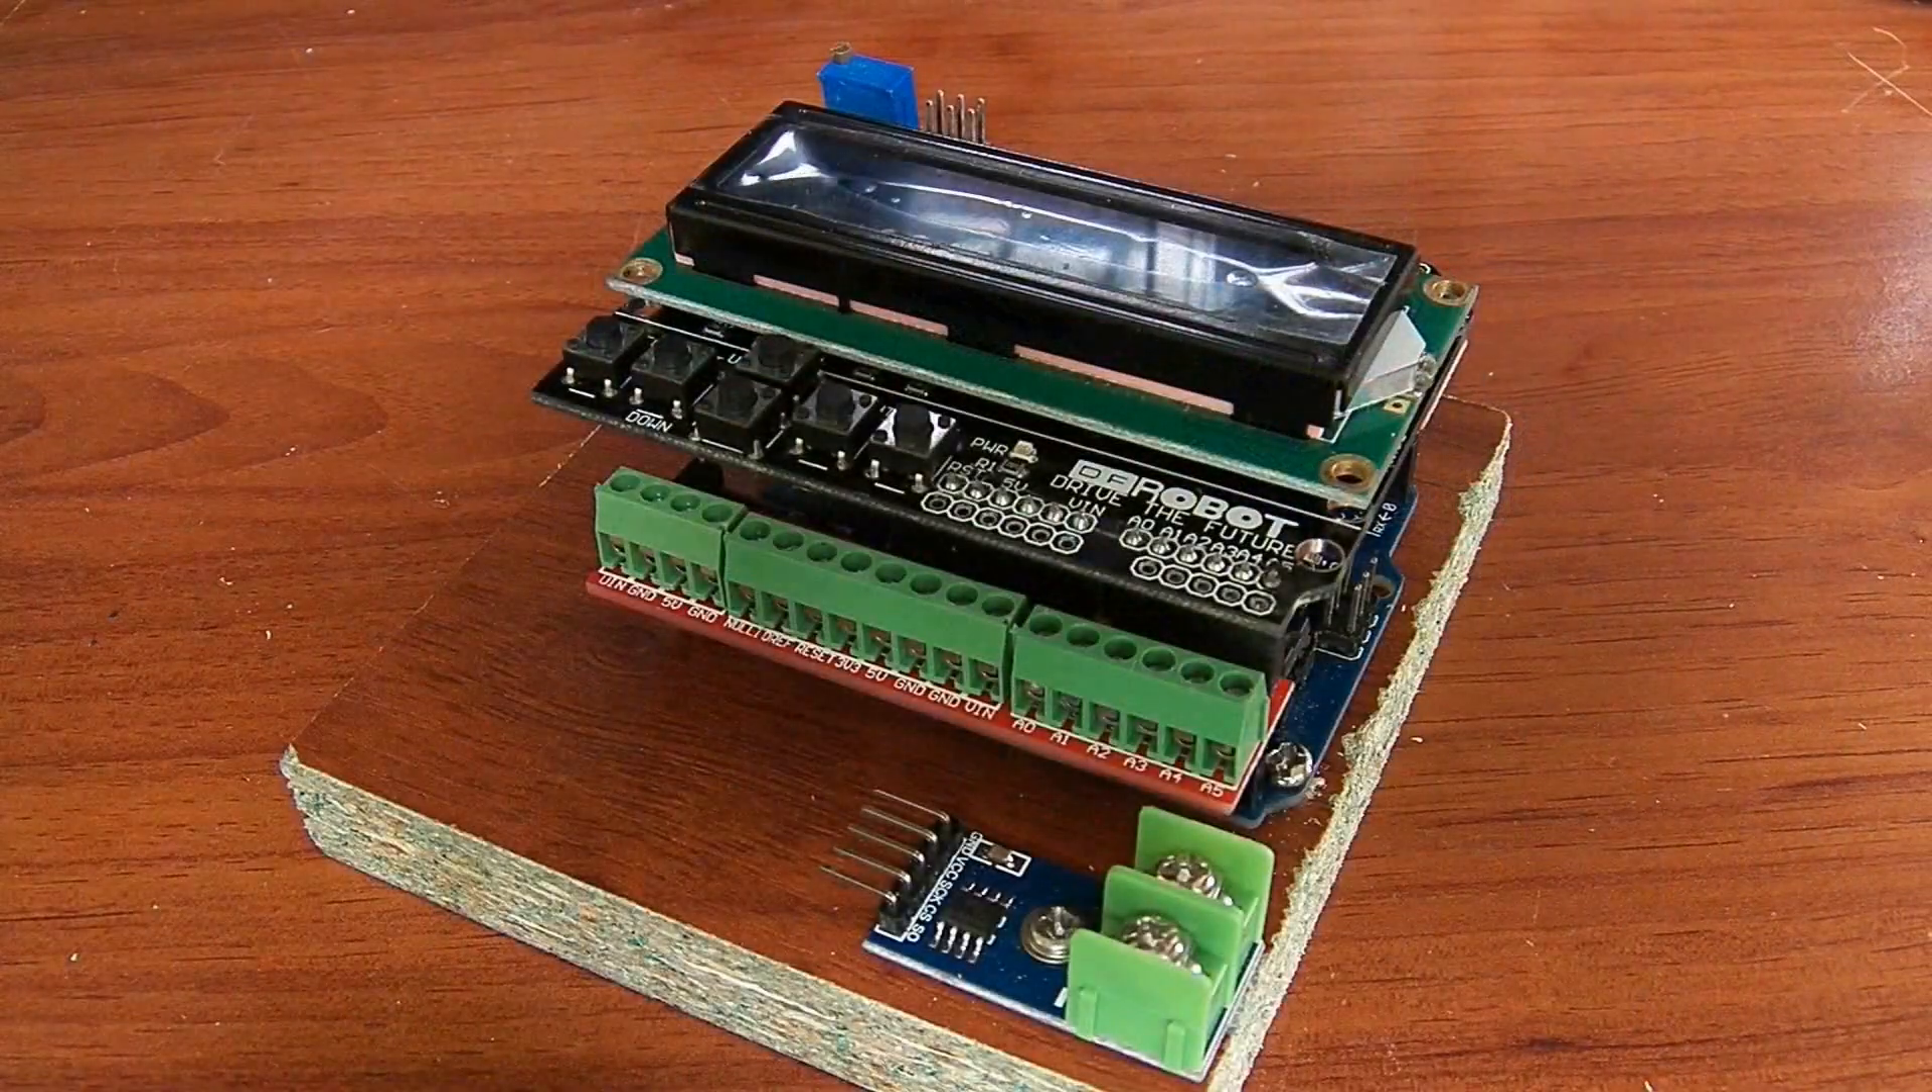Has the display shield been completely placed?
Yes.